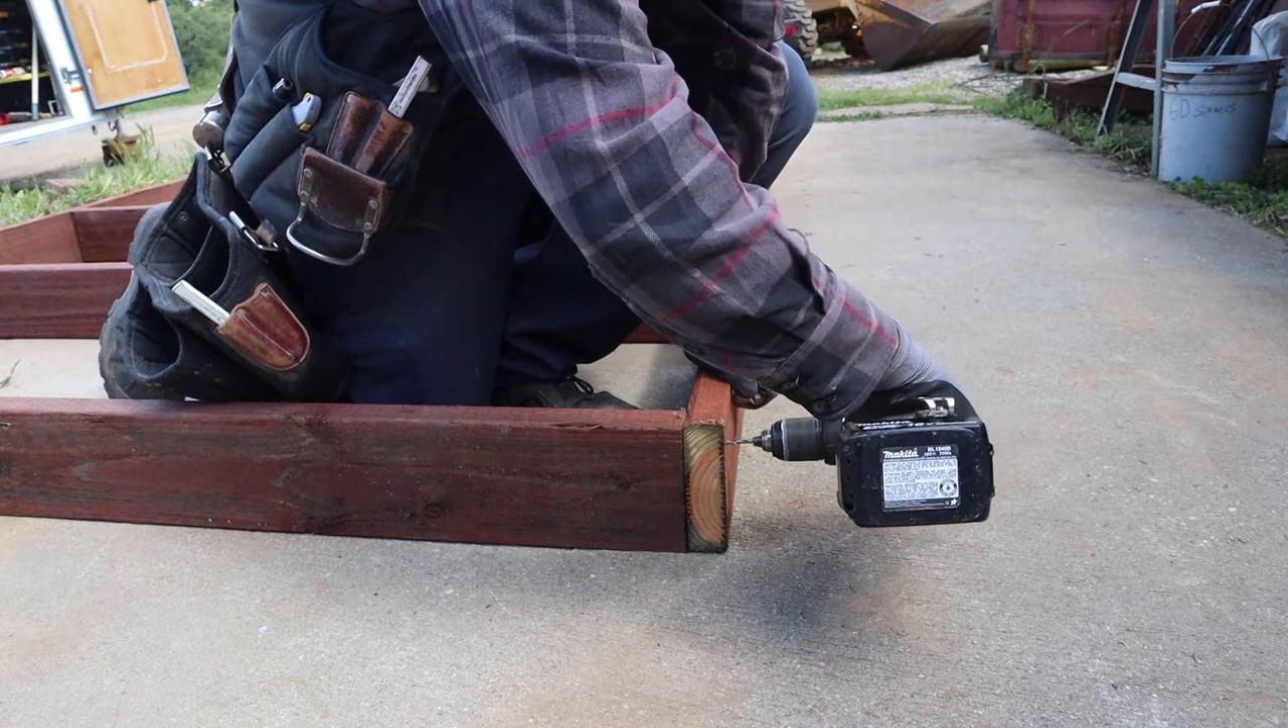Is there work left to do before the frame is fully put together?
Yes.